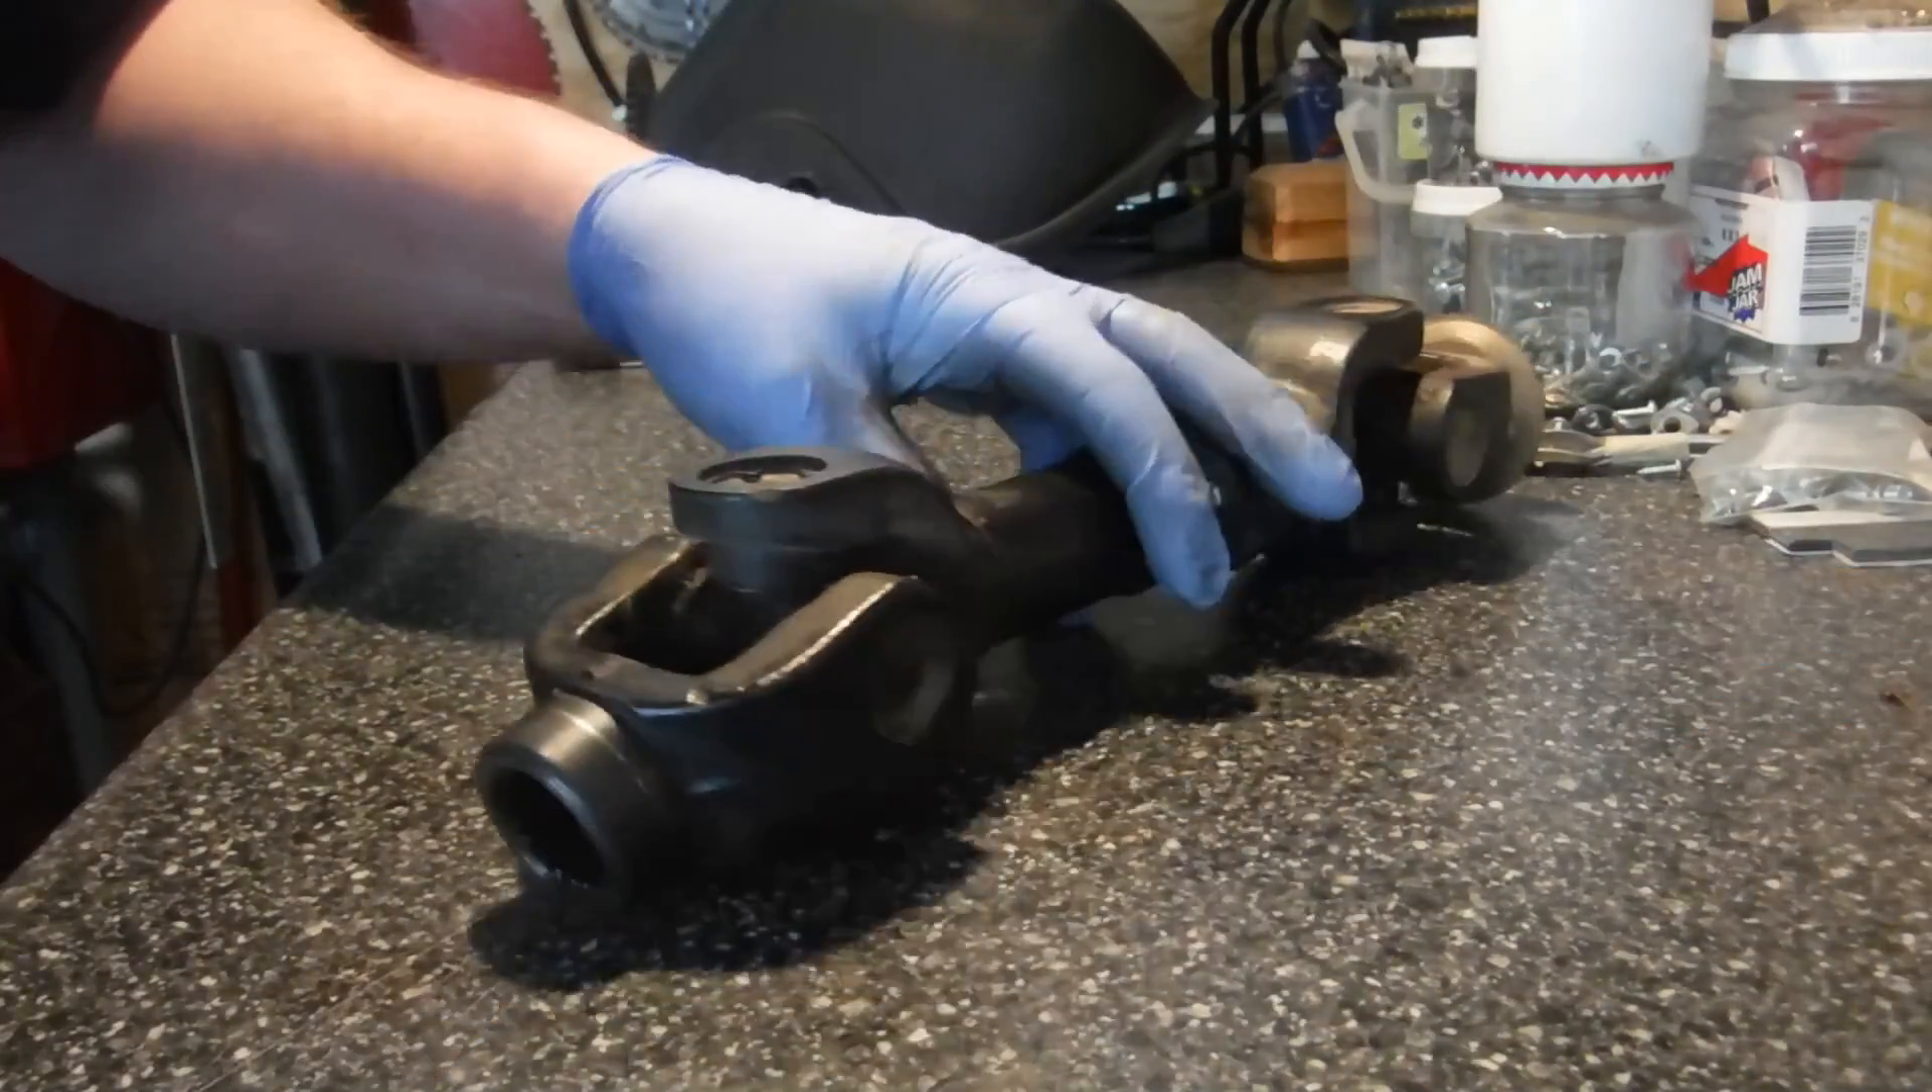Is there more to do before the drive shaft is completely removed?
No.